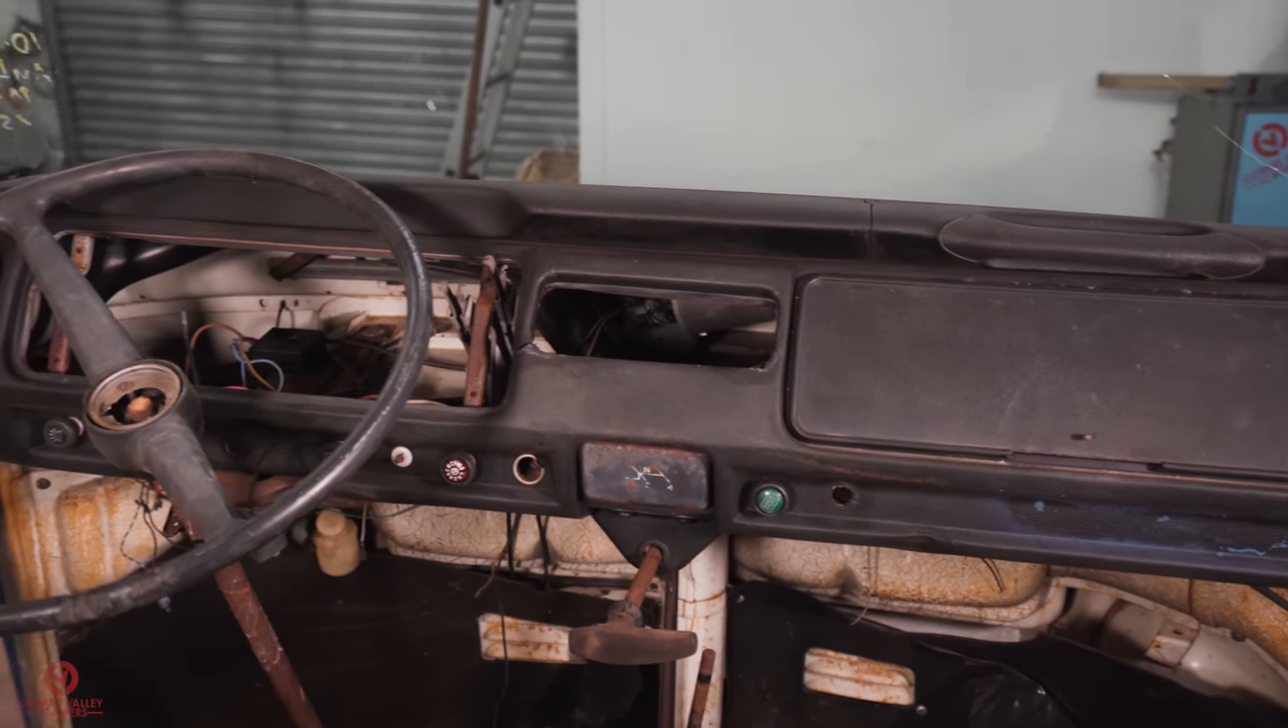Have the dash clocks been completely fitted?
No.